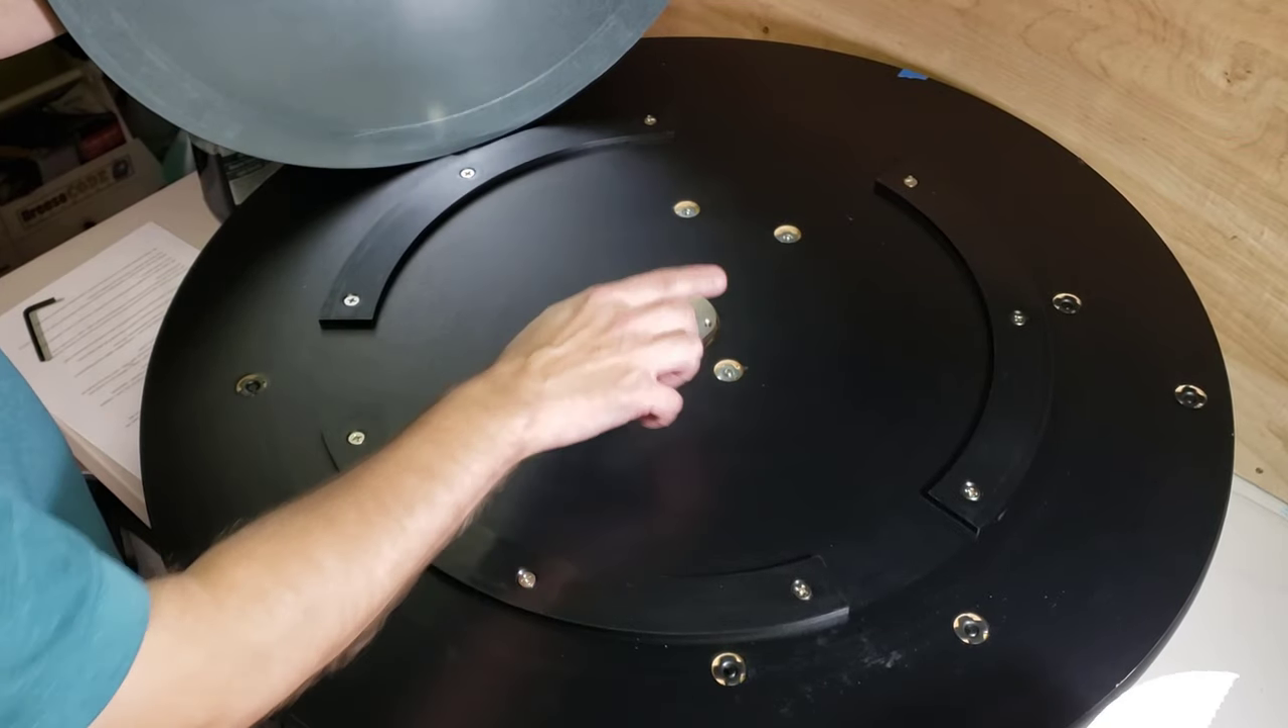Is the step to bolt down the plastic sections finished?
Yes.